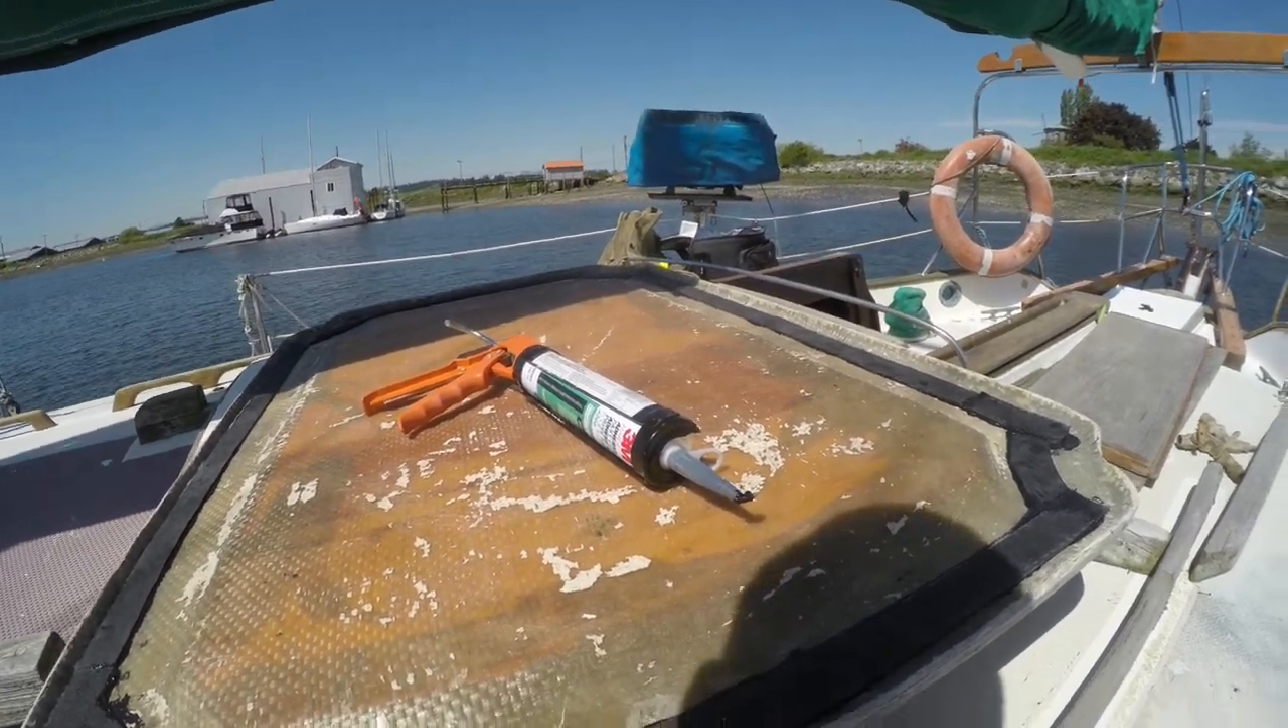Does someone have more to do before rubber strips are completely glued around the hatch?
No.